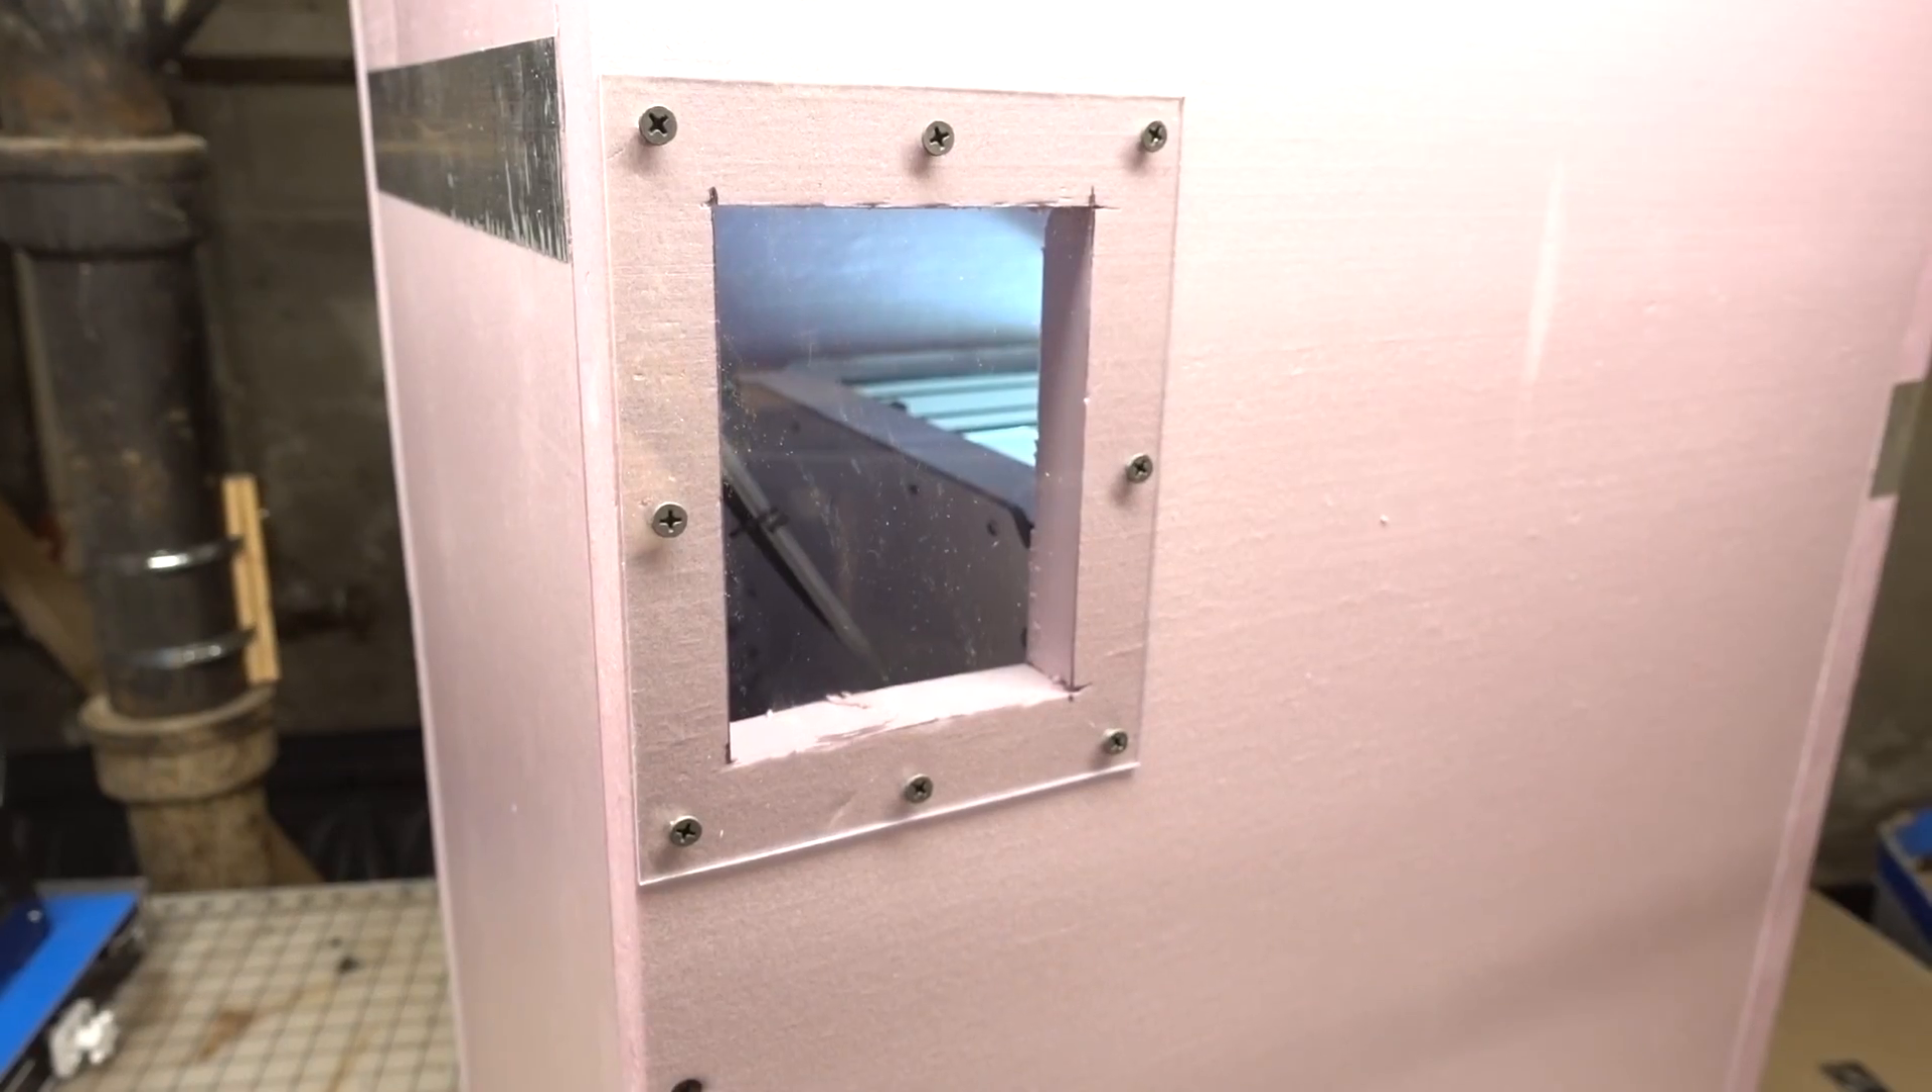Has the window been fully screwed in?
Yes.